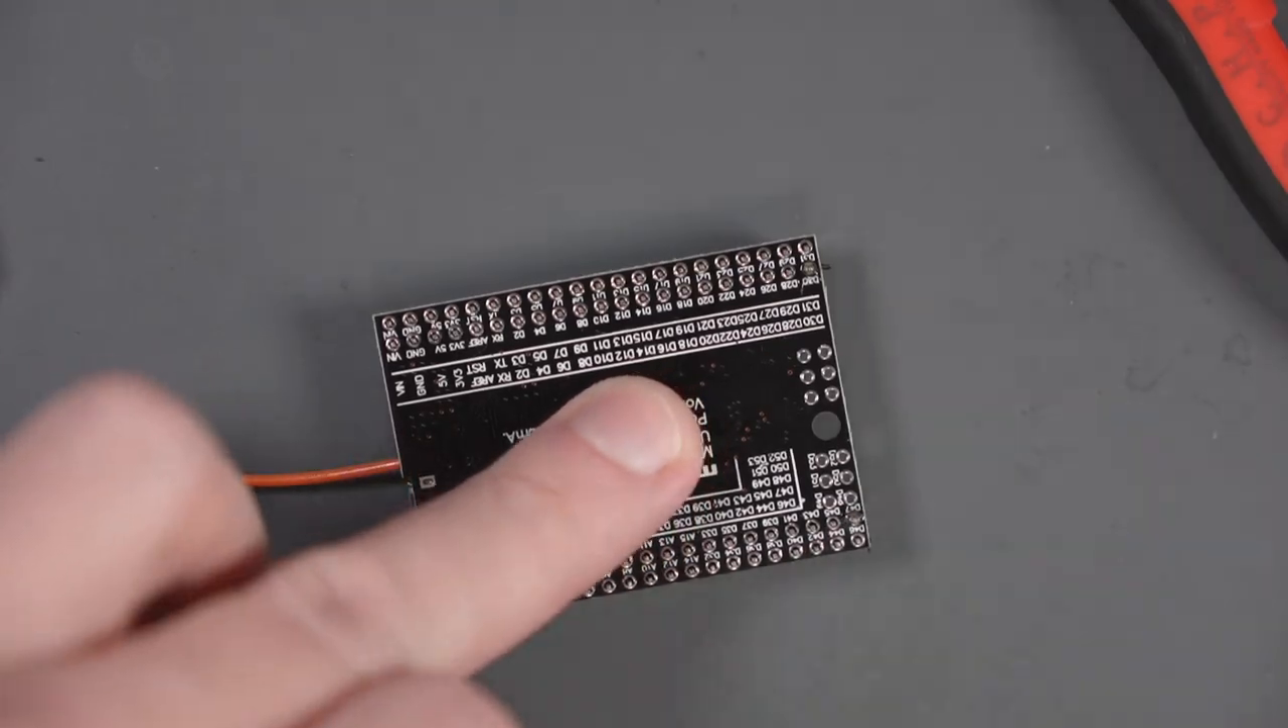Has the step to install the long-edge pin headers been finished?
No.